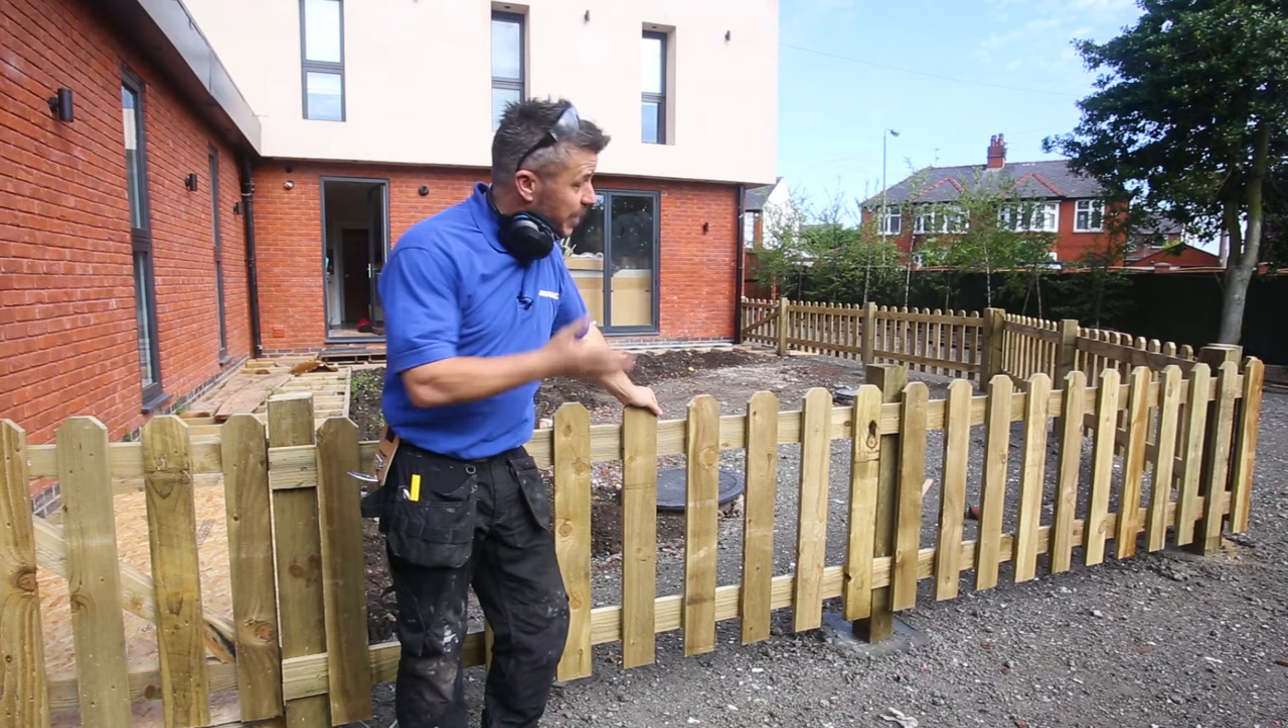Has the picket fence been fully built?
Yes.